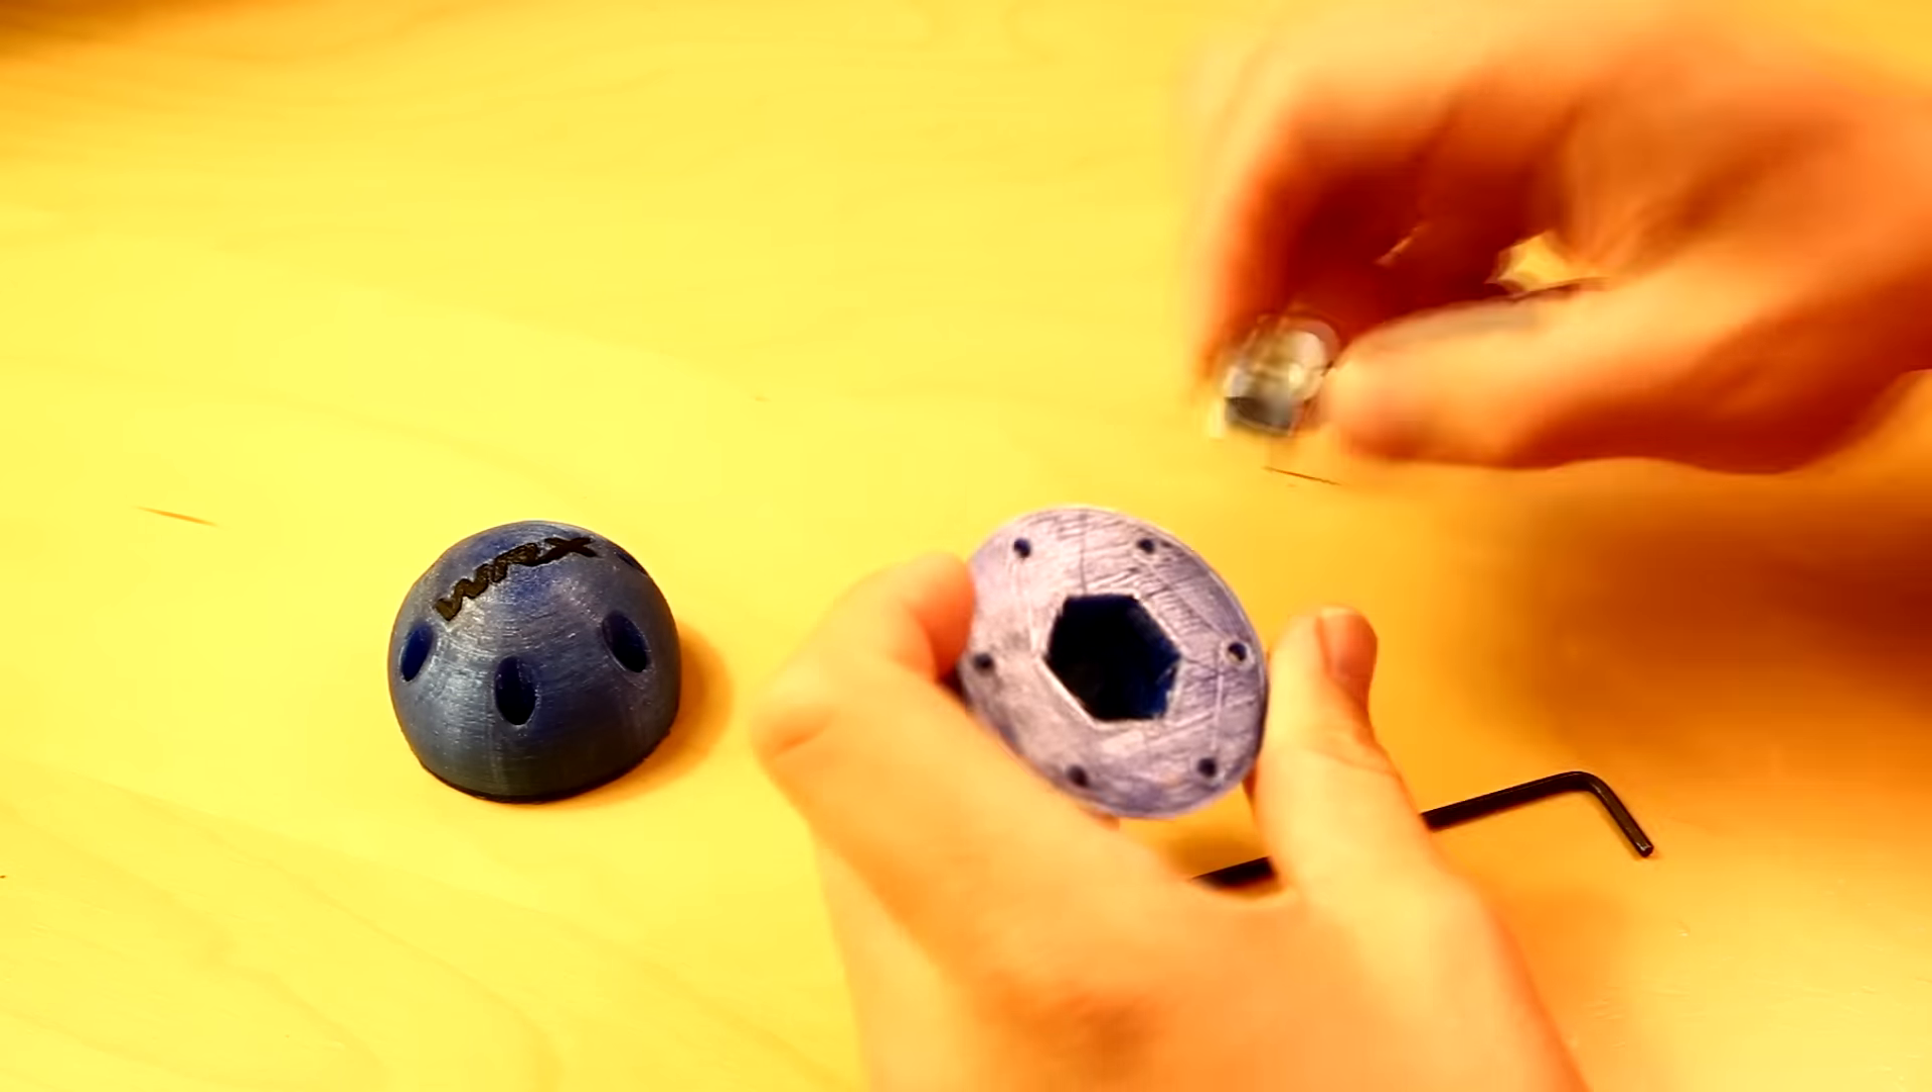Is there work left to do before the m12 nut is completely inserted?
Yes.